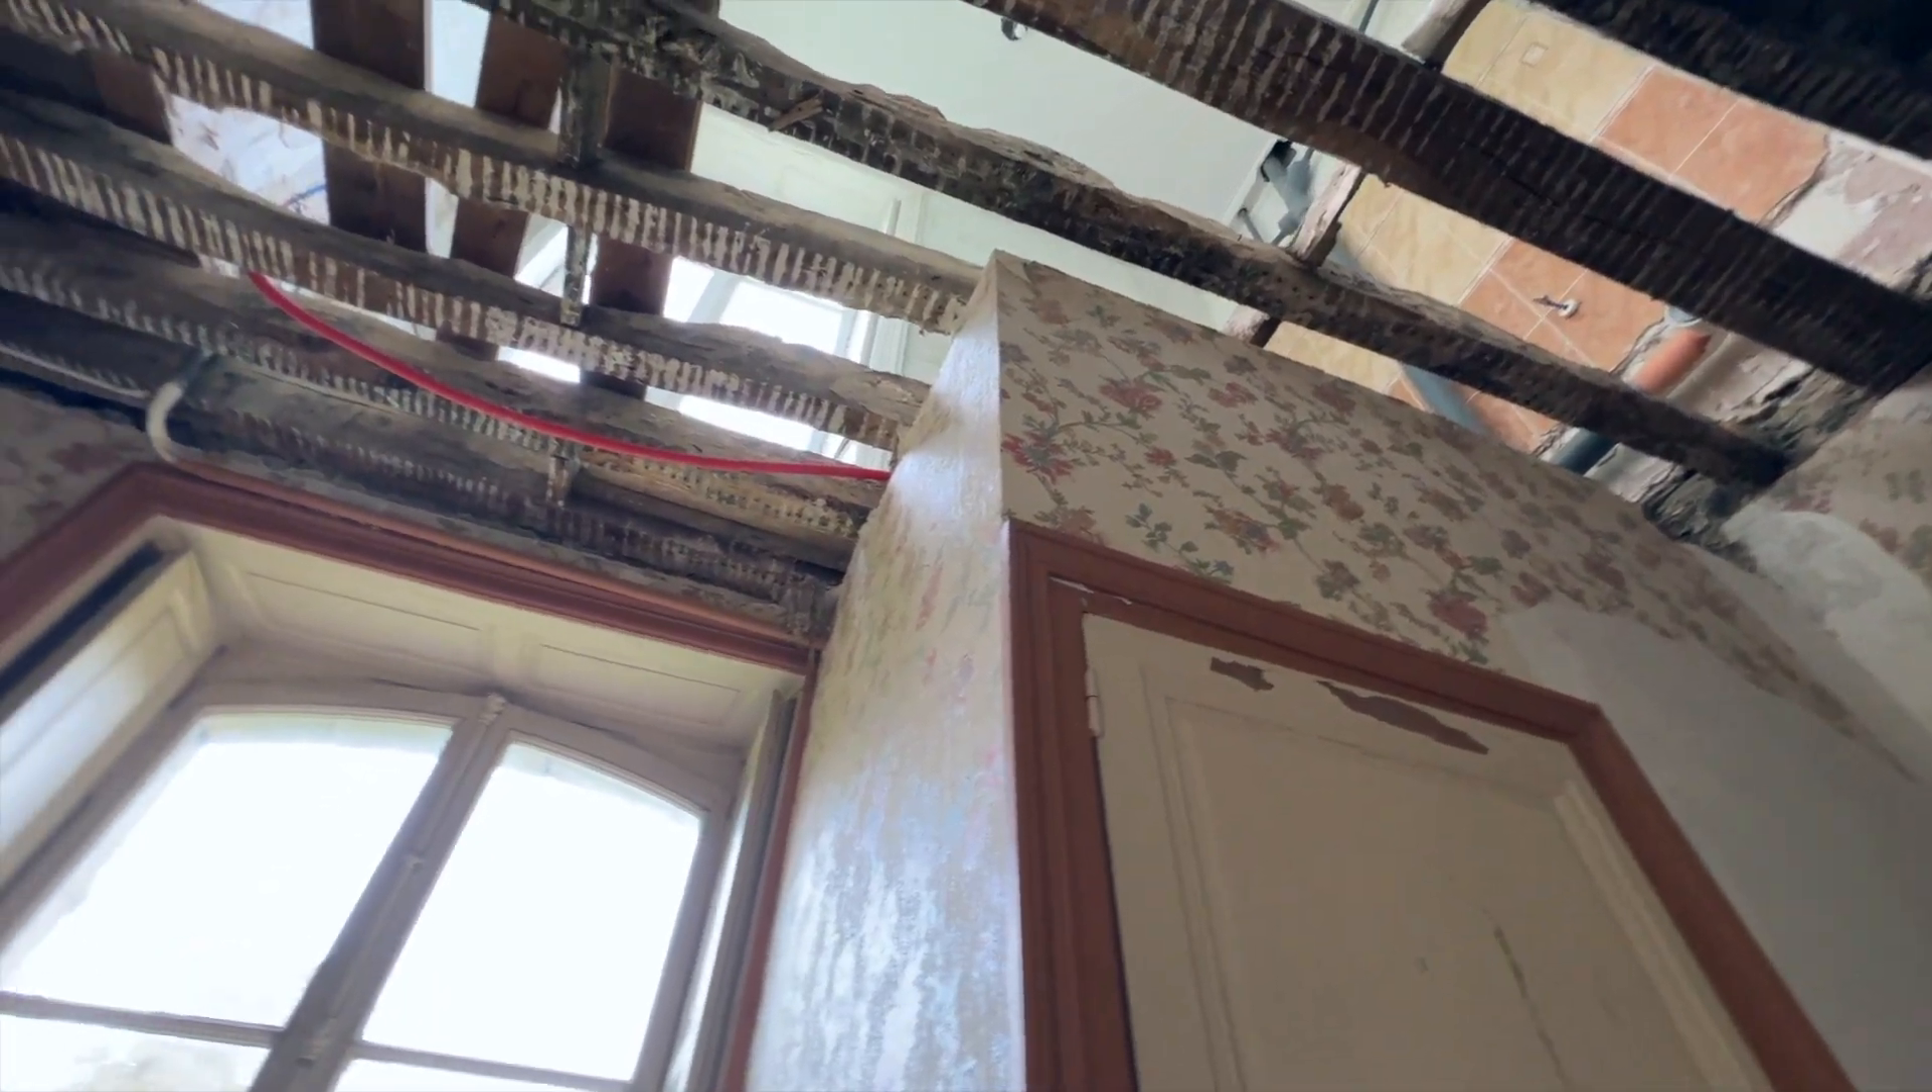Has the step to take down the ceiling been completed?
Yes.